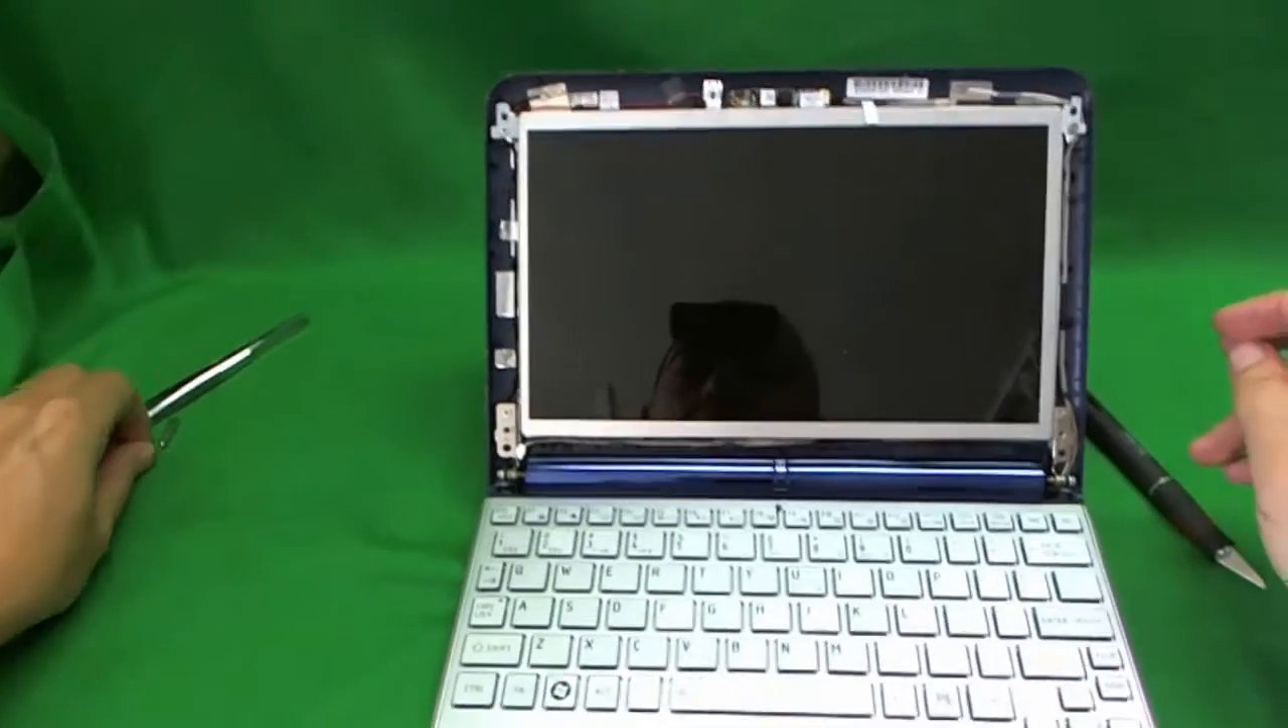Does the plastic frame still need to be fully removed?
No.